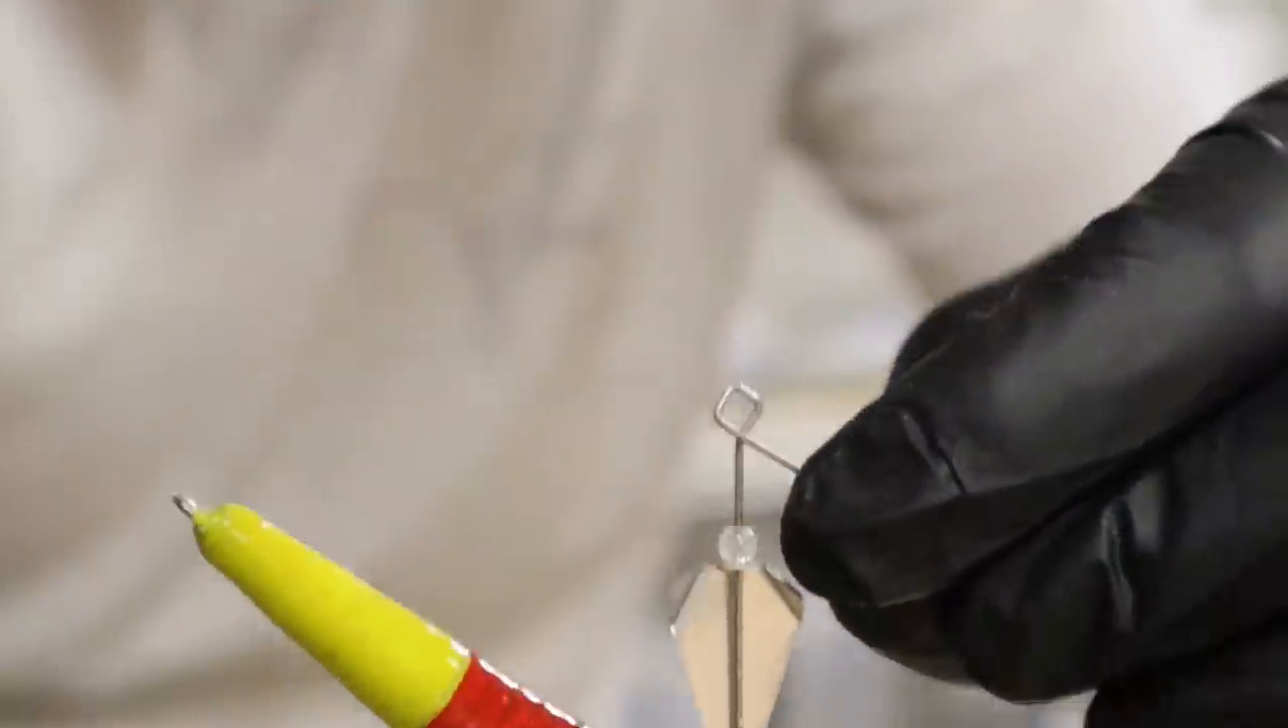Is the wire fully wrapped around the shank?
No.